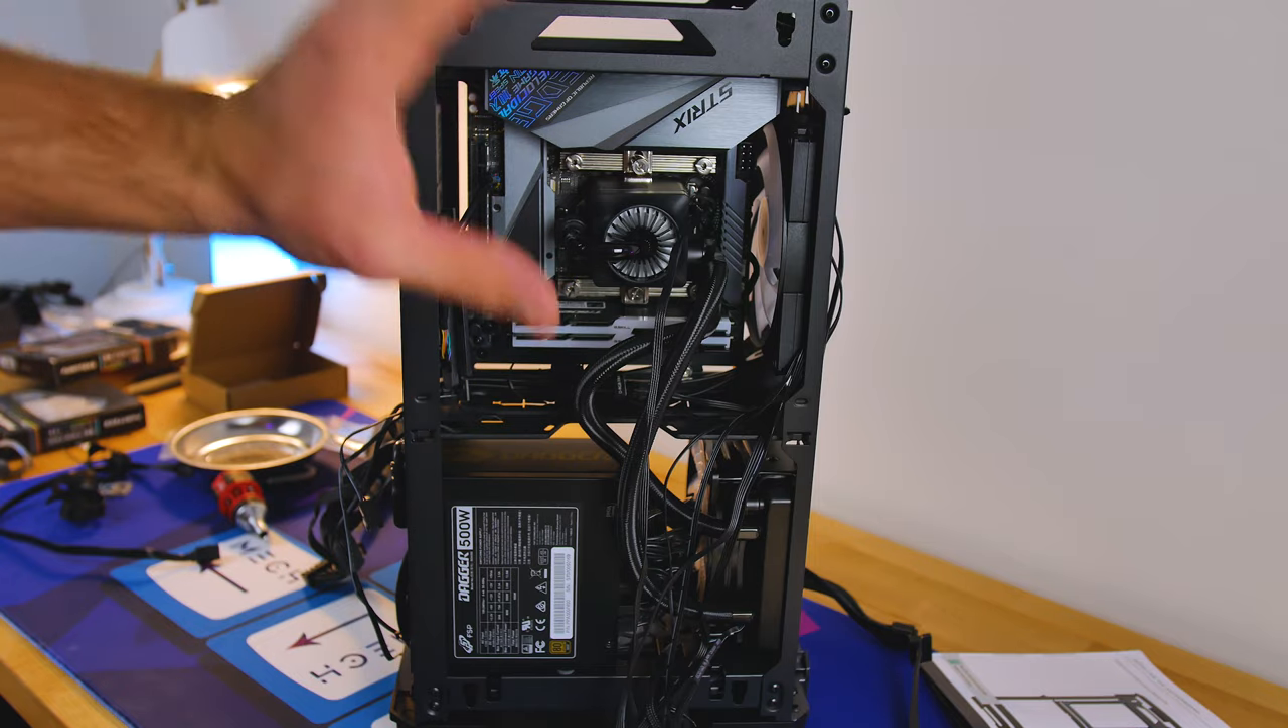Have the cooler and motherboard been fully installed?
Yes.